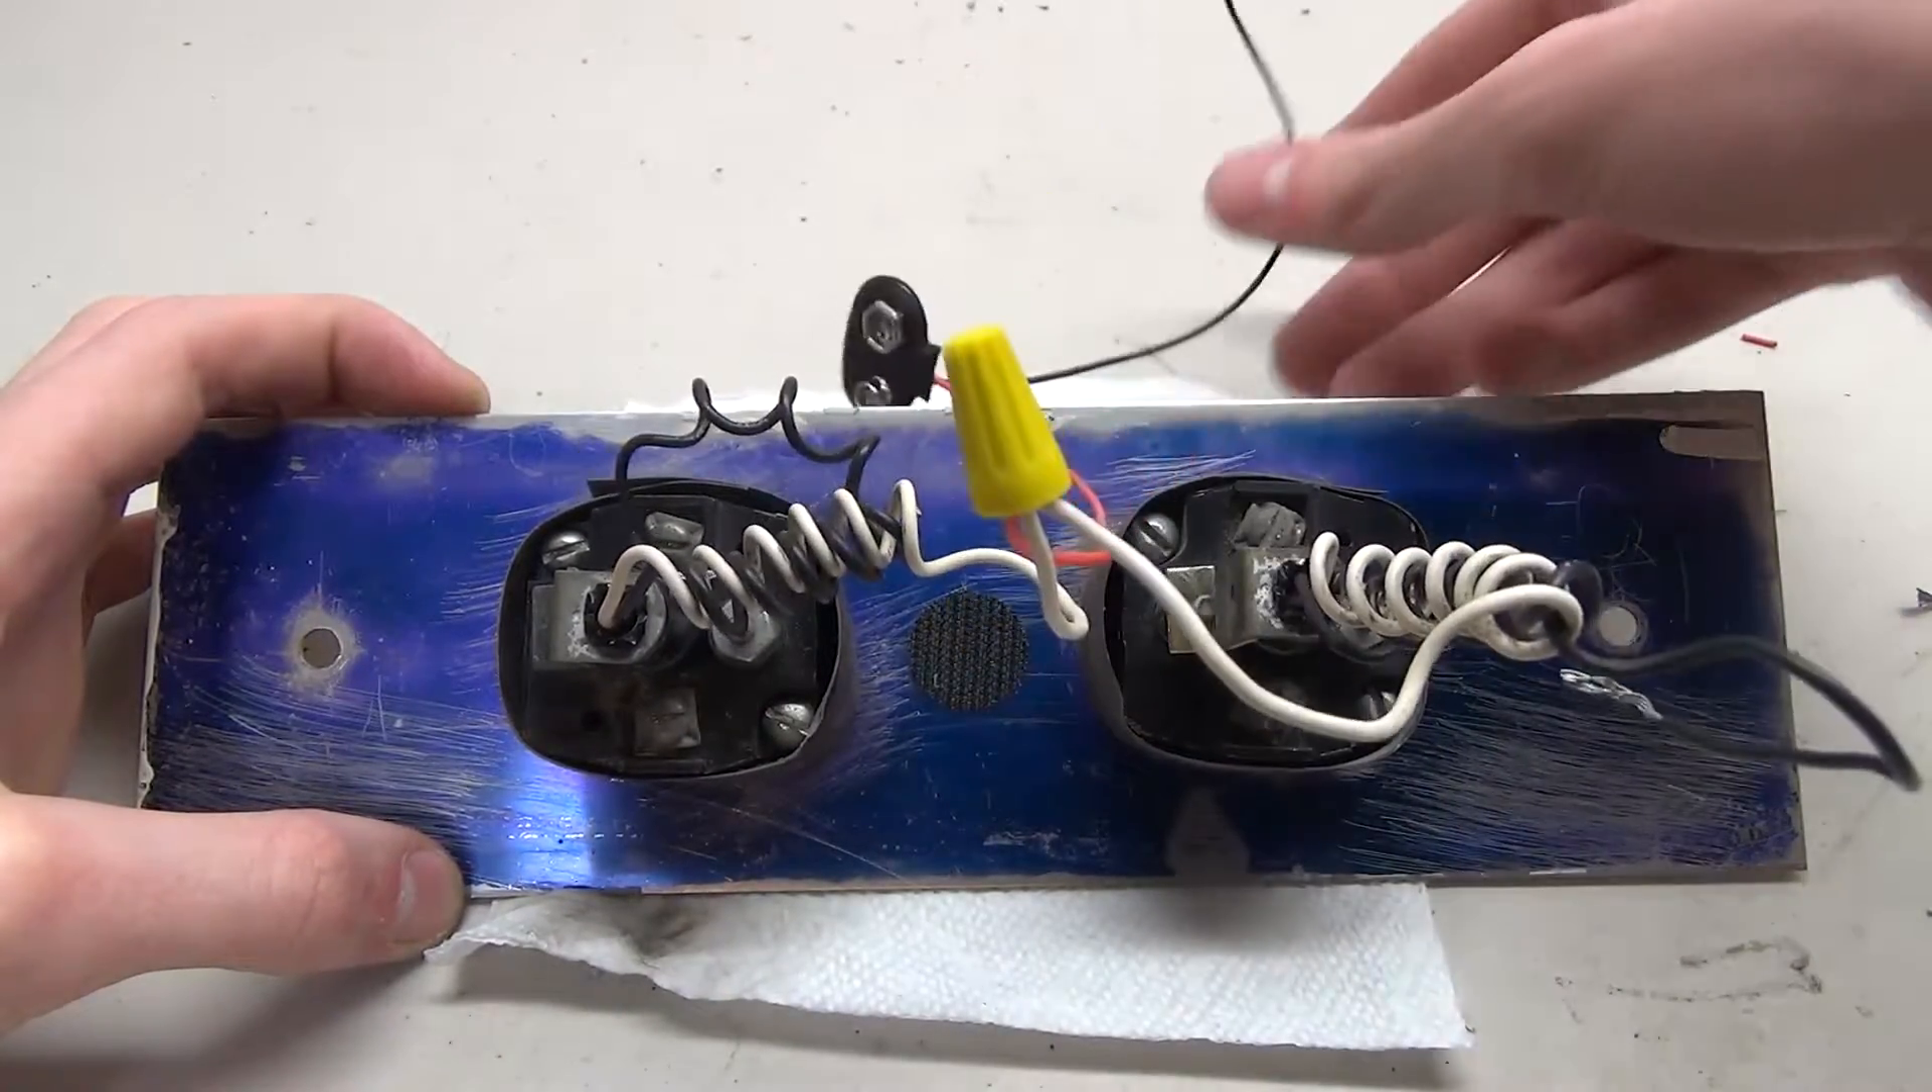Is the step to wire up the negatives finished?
No.